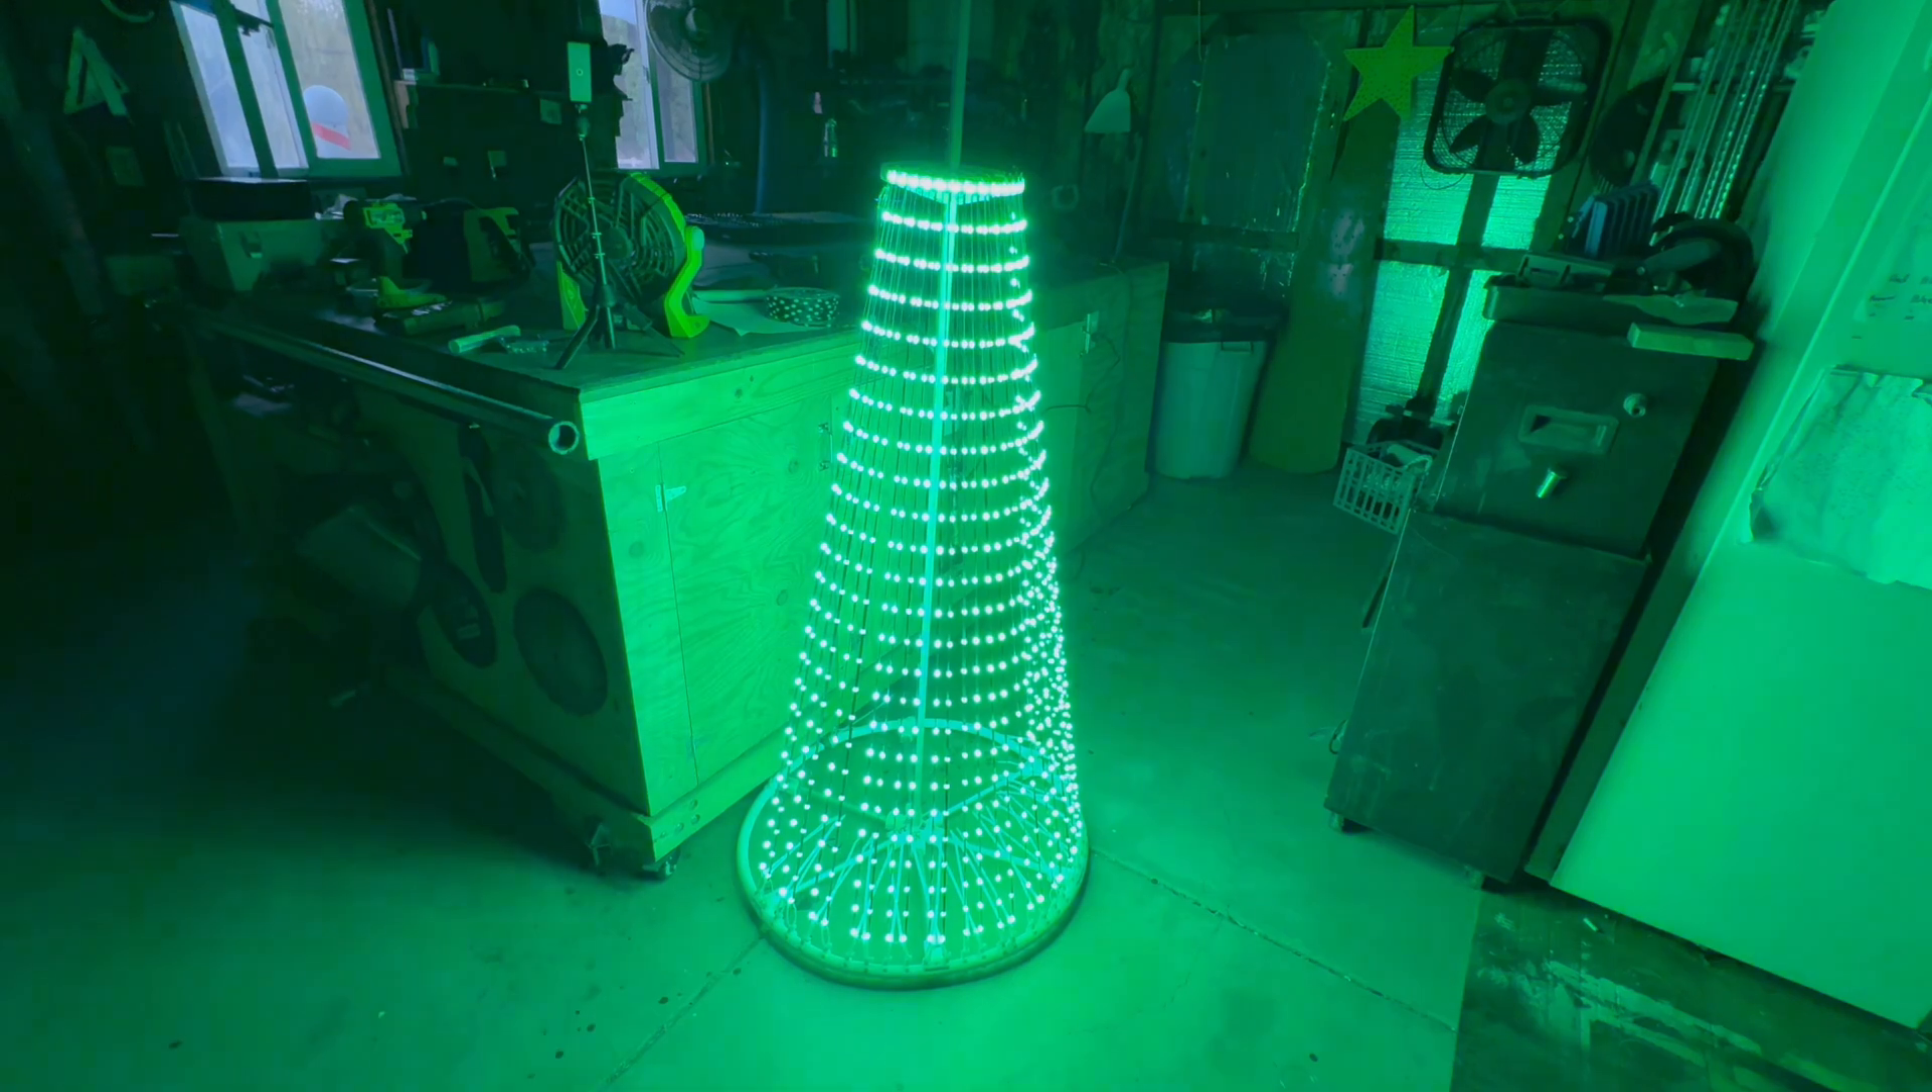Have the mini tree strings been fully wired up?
Yes.